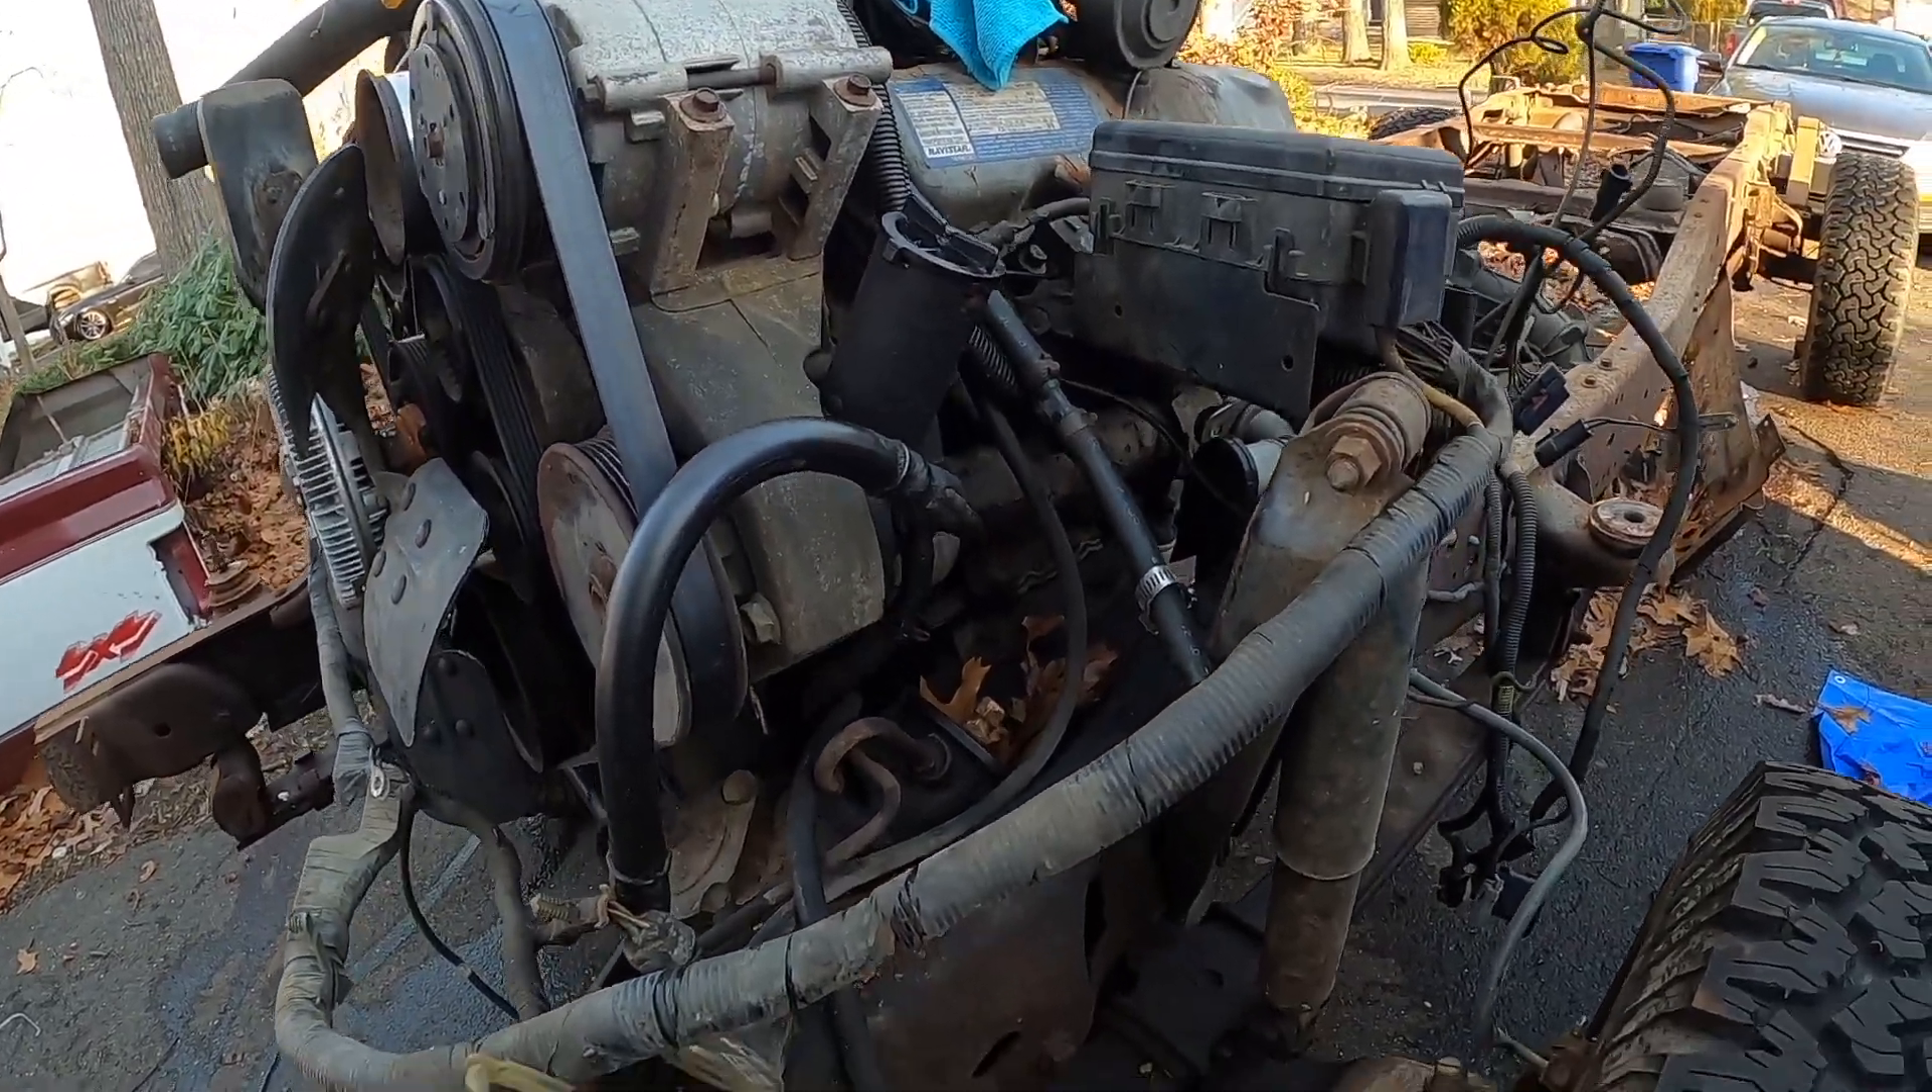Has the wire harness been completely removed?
No.